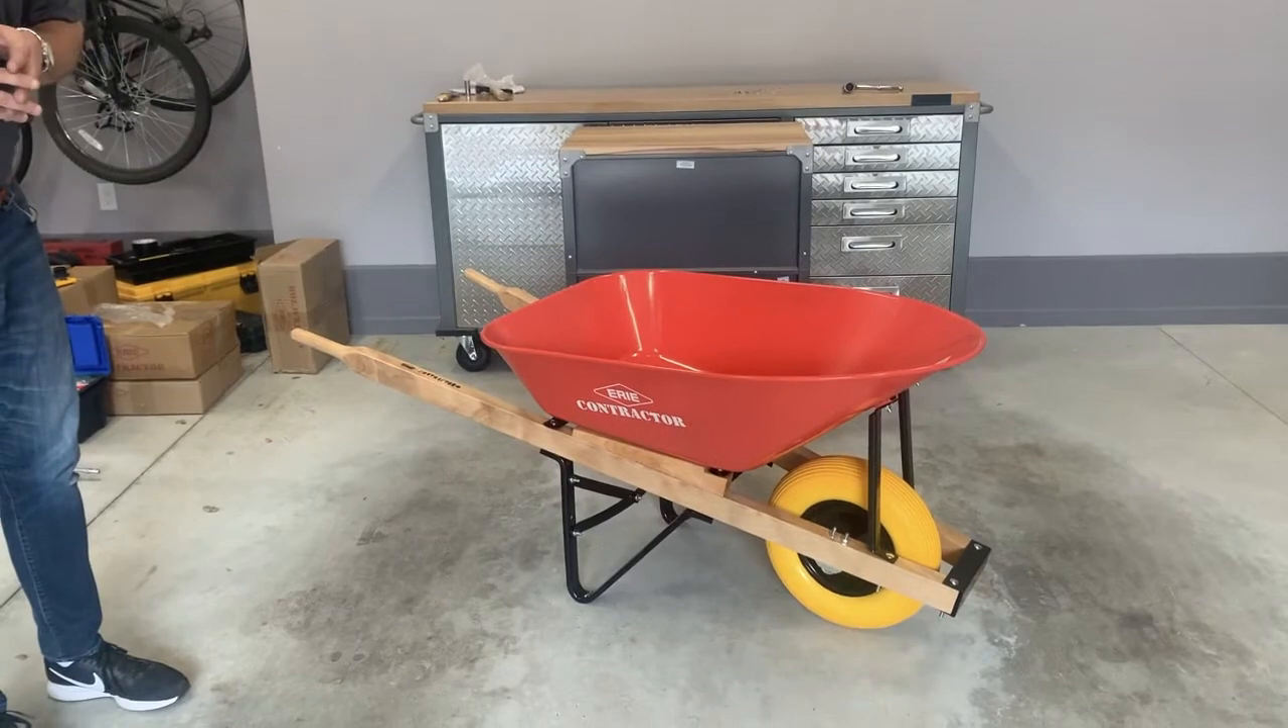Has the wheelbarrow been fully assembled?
Yes.